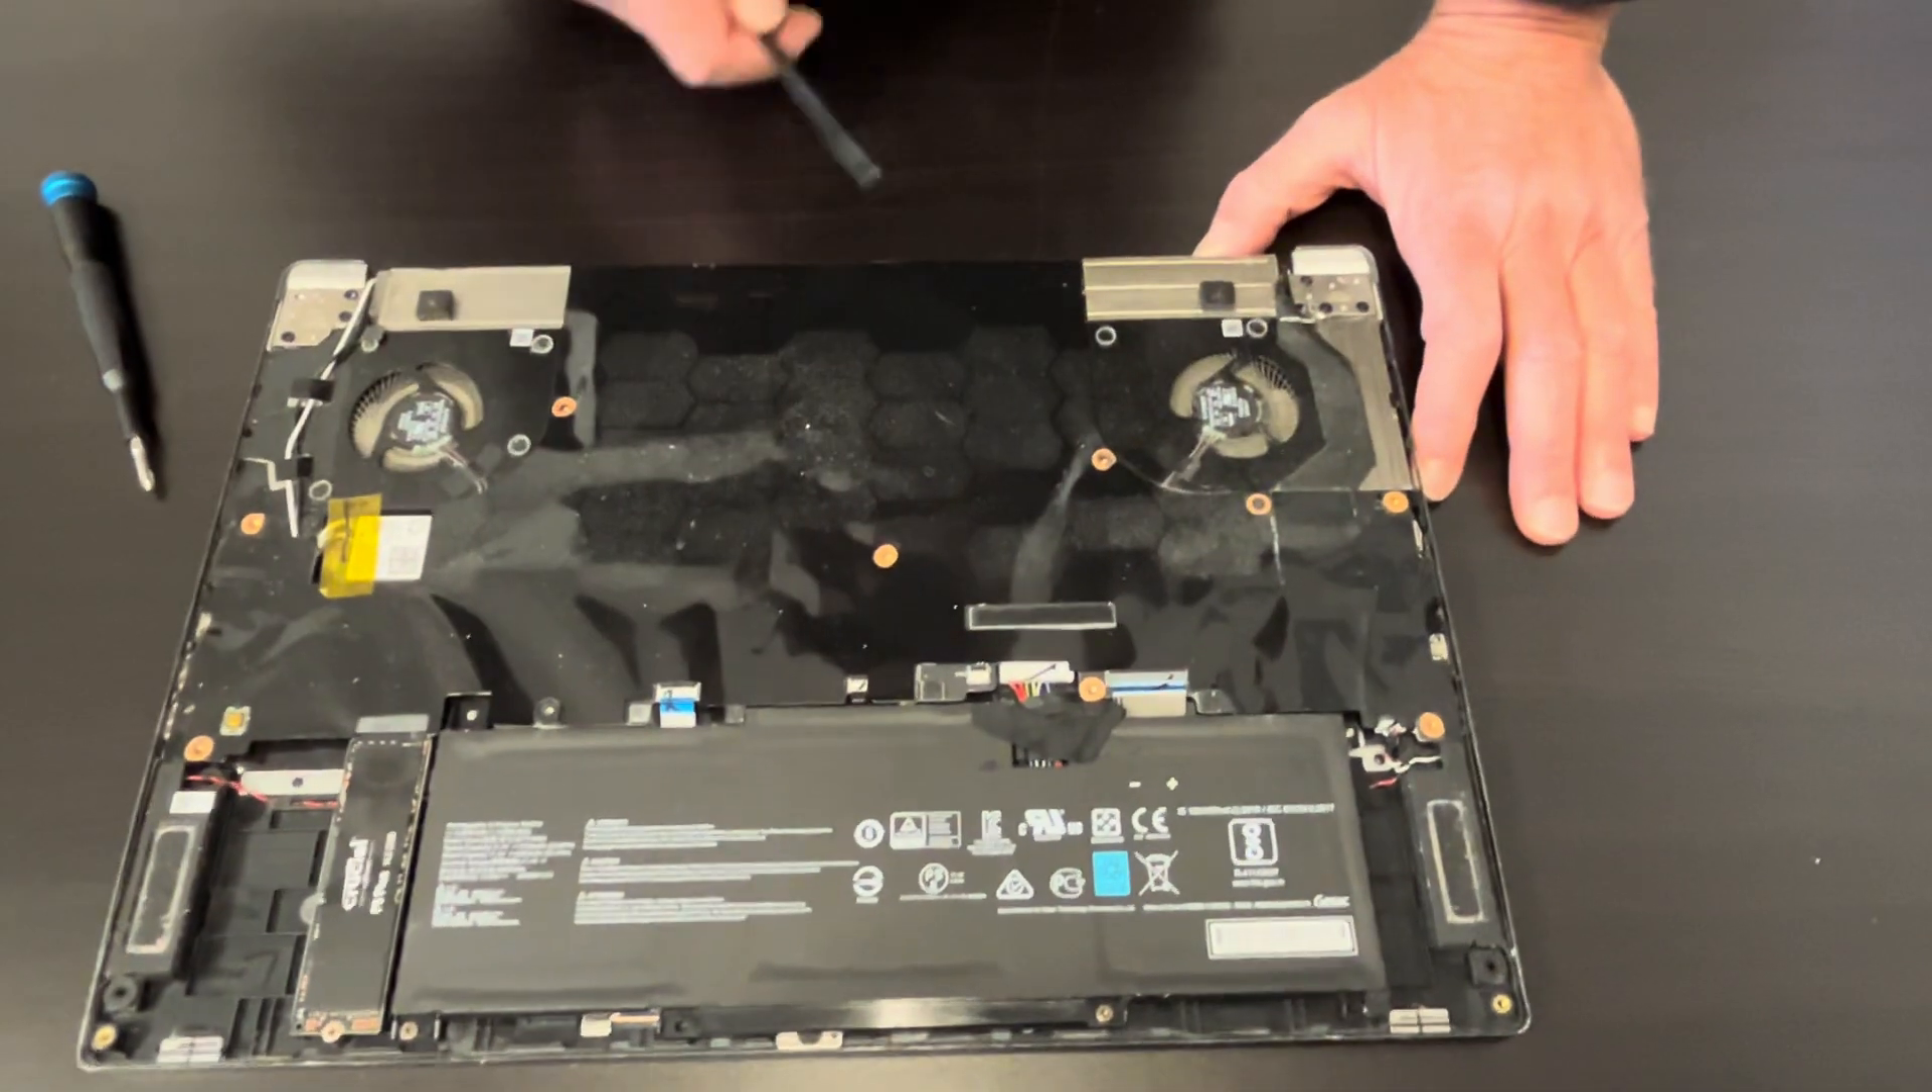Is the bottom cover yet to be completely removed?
No.